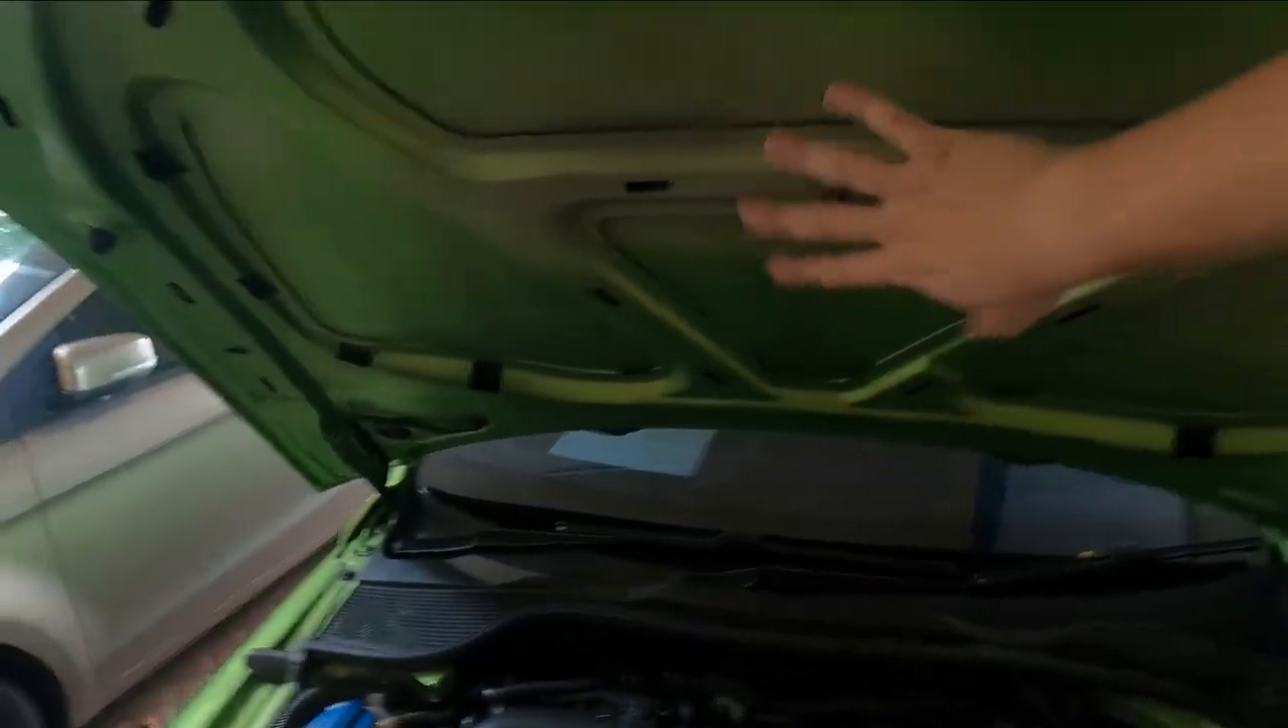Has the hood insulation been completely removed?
Yes.